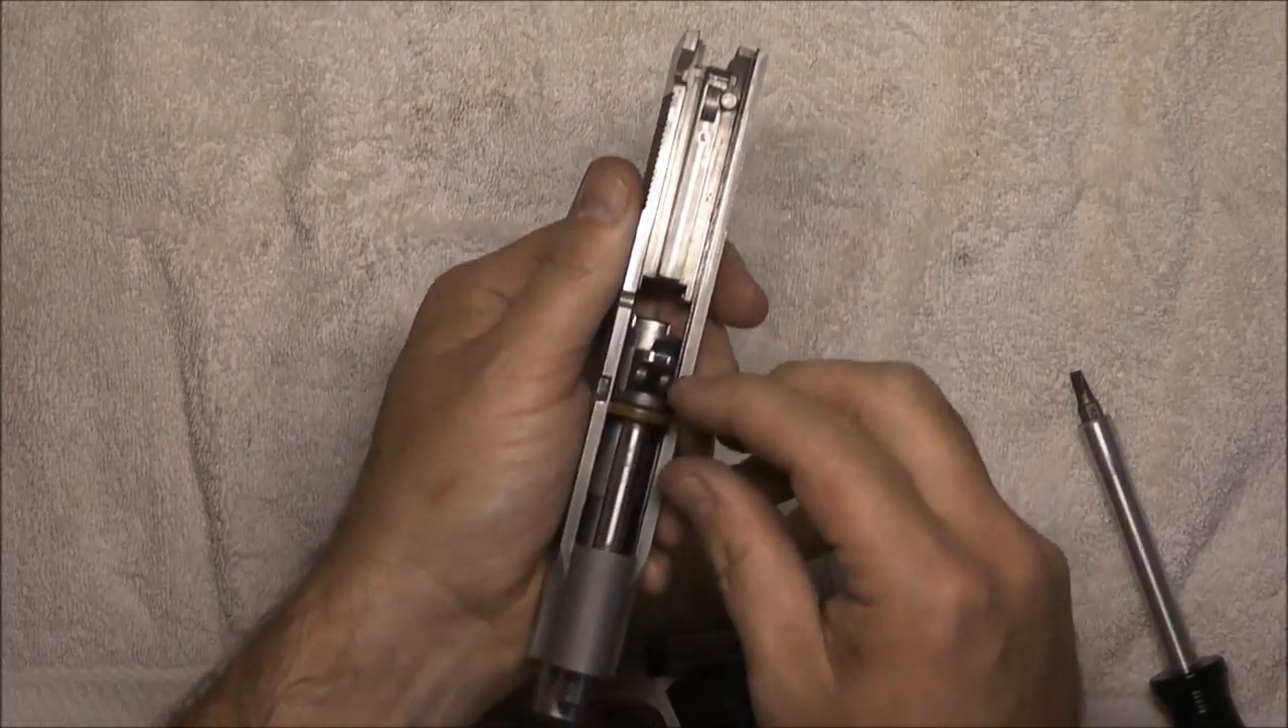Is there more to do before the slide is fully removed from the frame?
No.